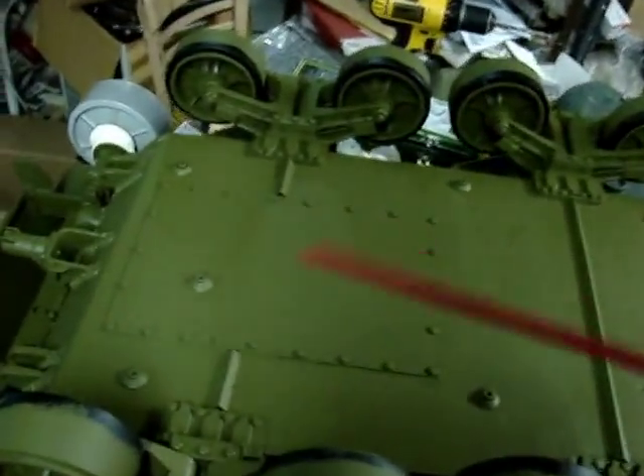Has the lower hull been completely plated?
Yes.